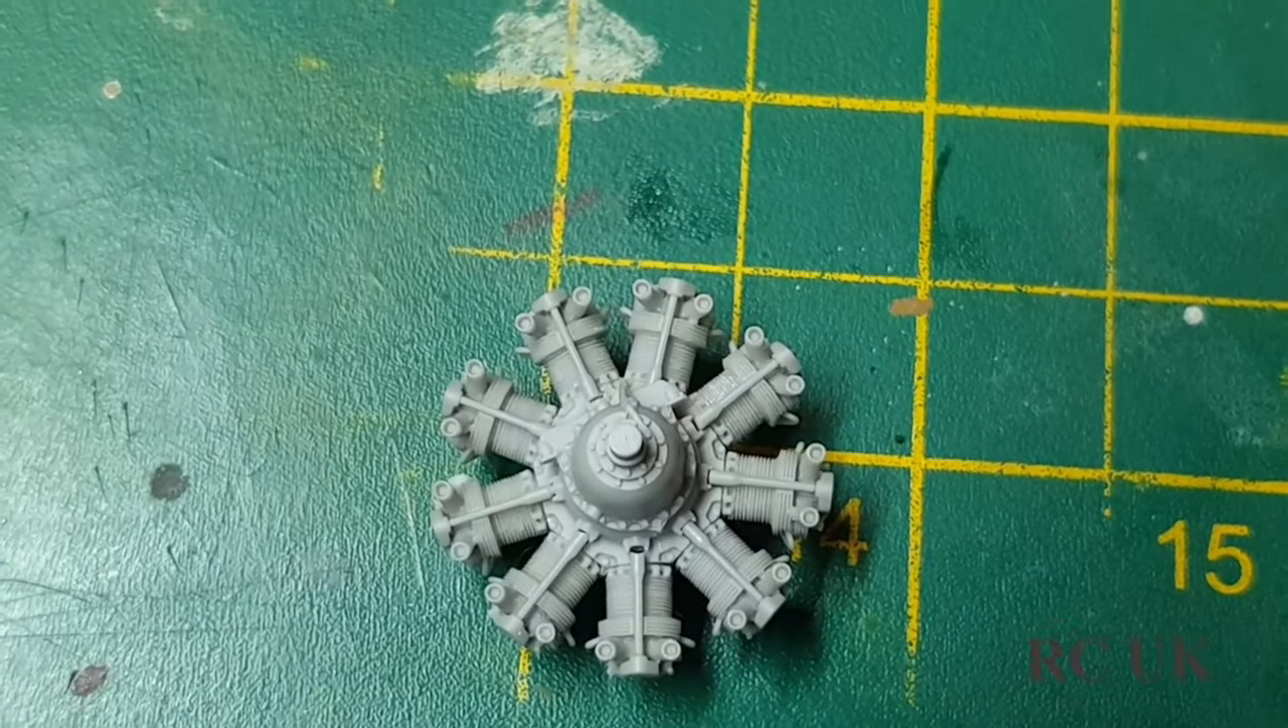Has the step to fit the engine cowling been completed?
No.